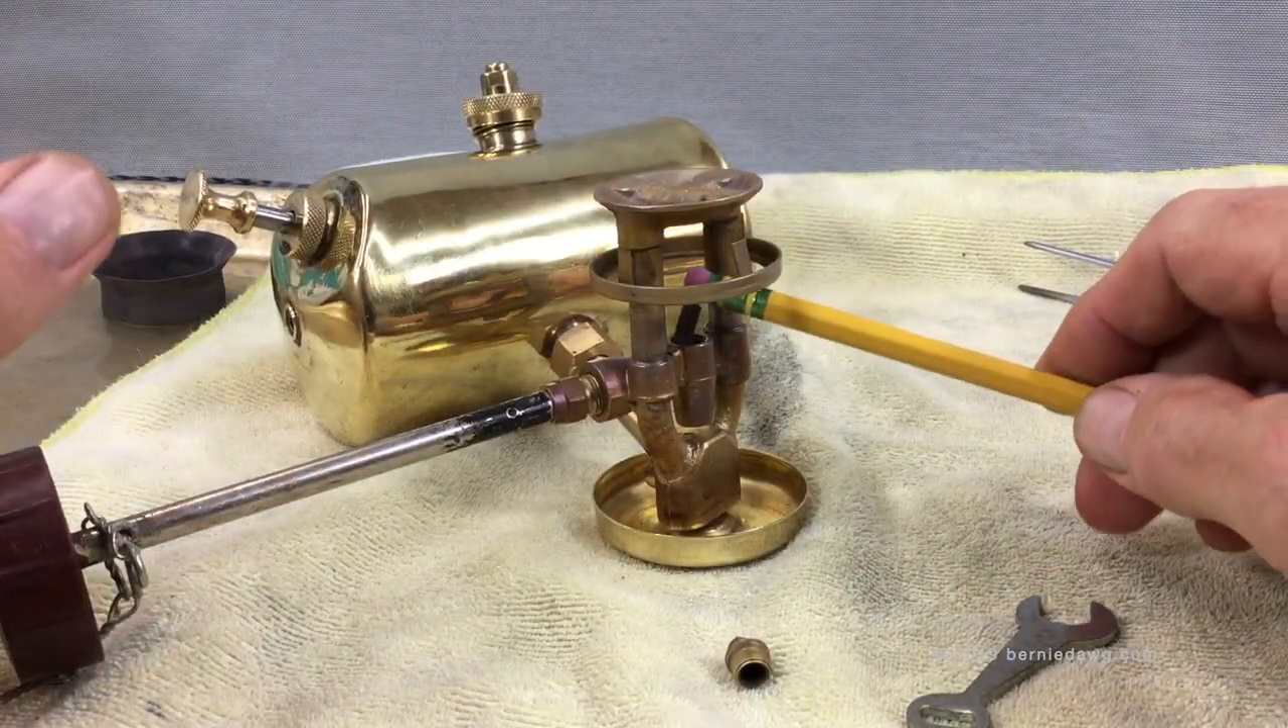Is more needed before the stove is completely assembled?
Yes.